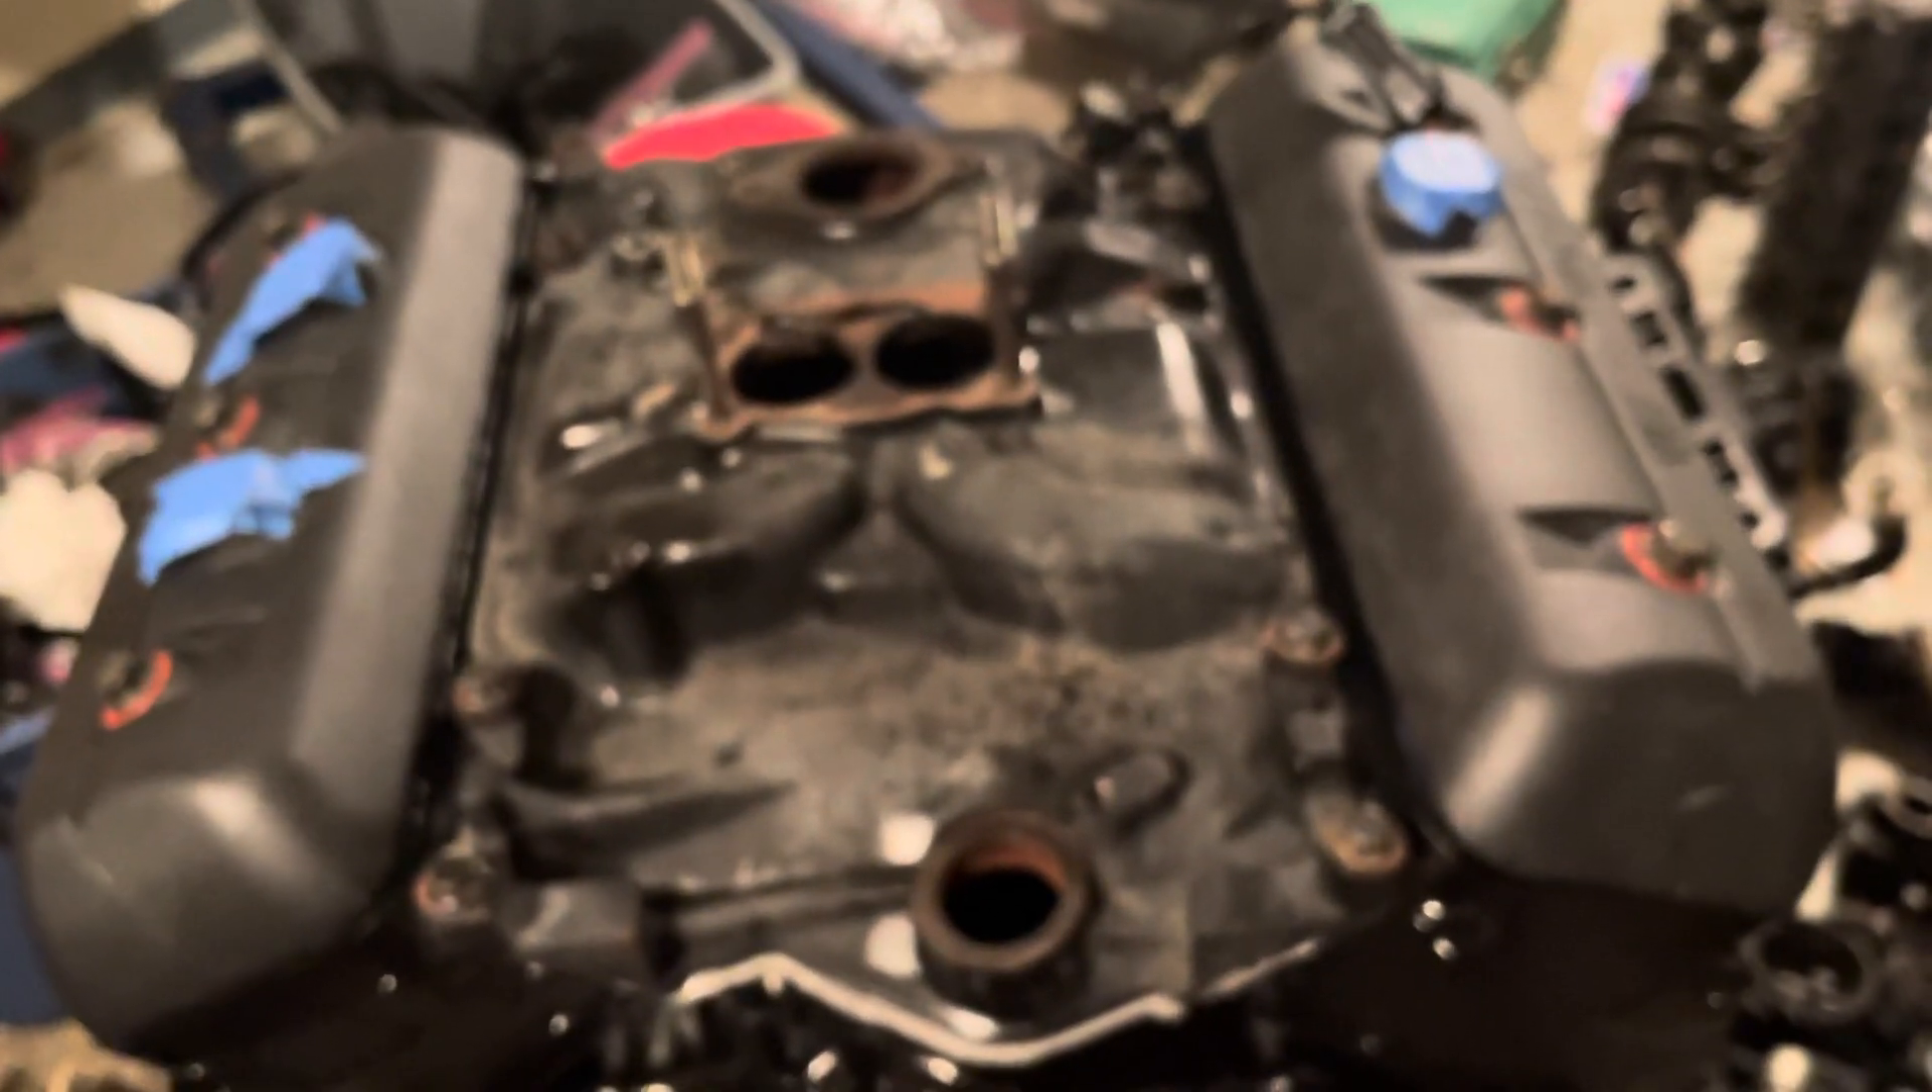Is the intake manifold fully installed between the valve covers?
Yes.